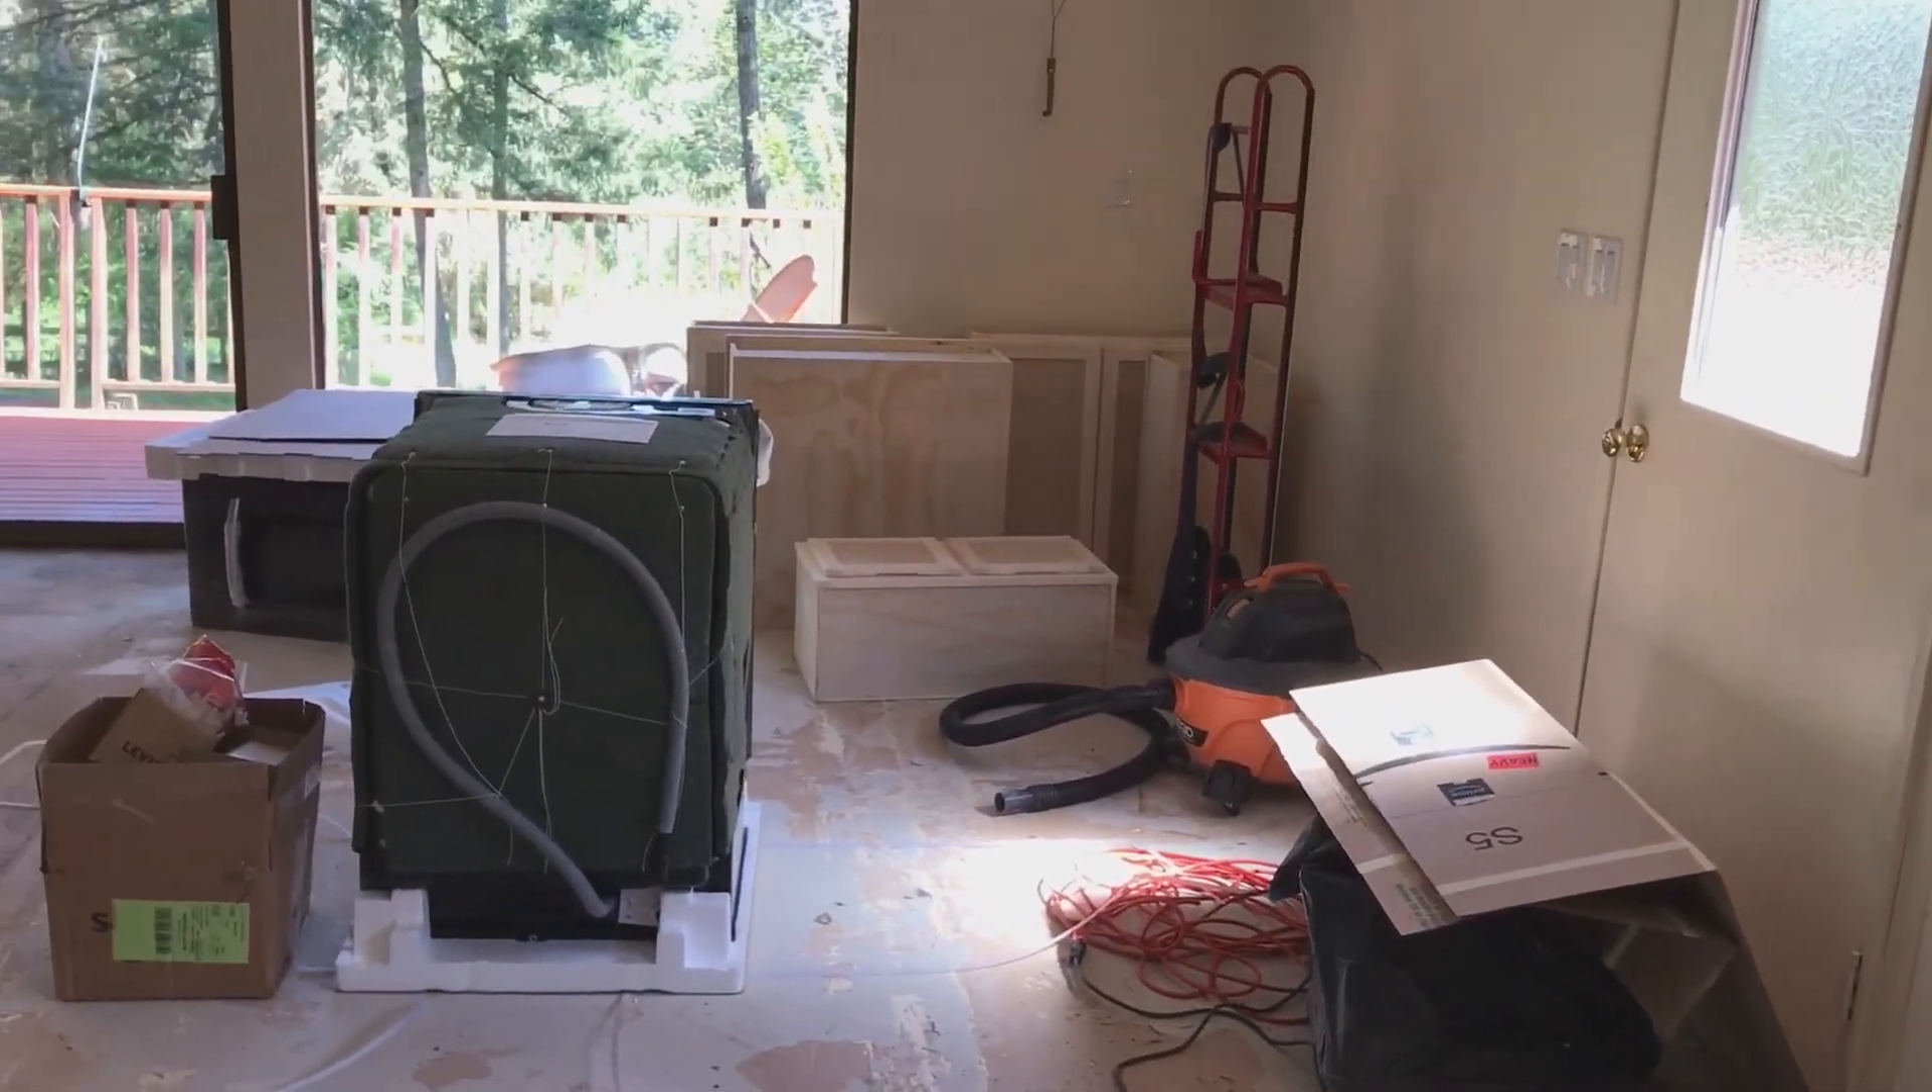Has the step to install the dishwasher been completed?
No.